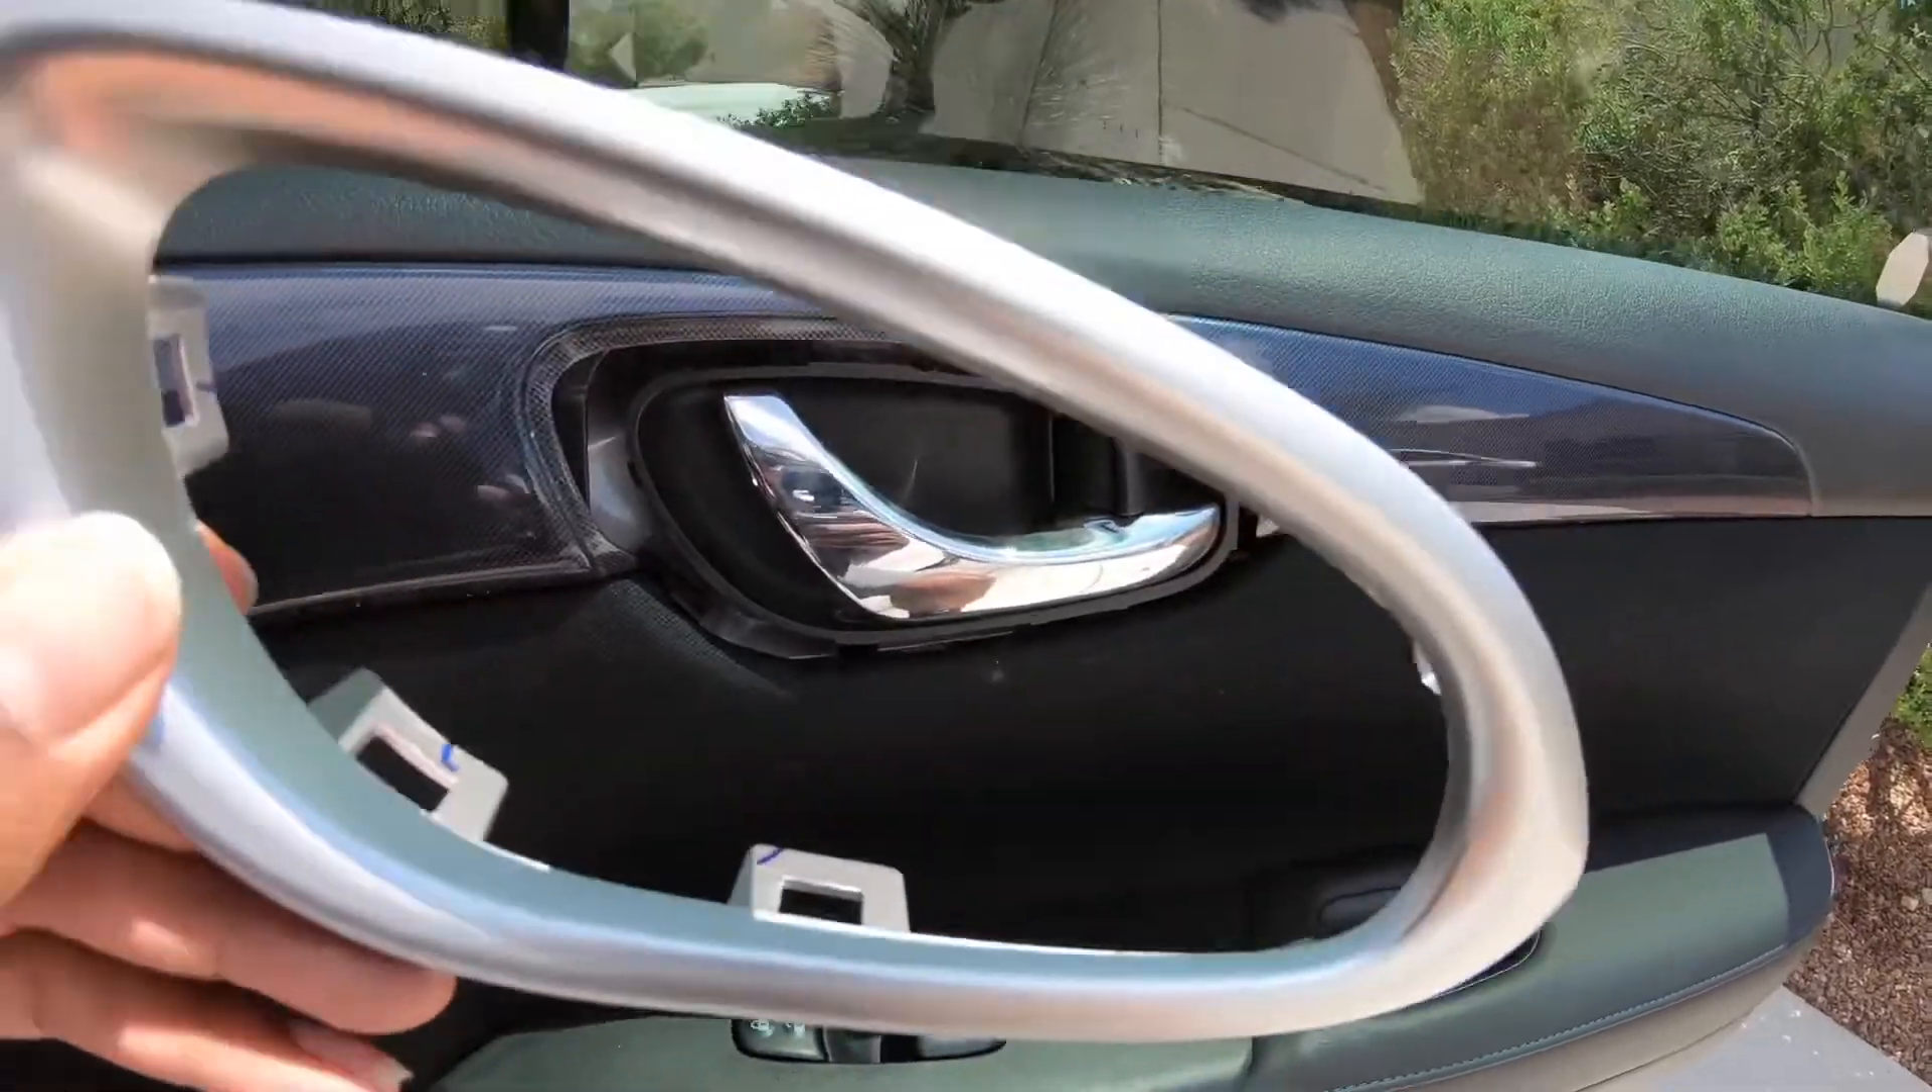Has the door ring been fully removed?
Yes.